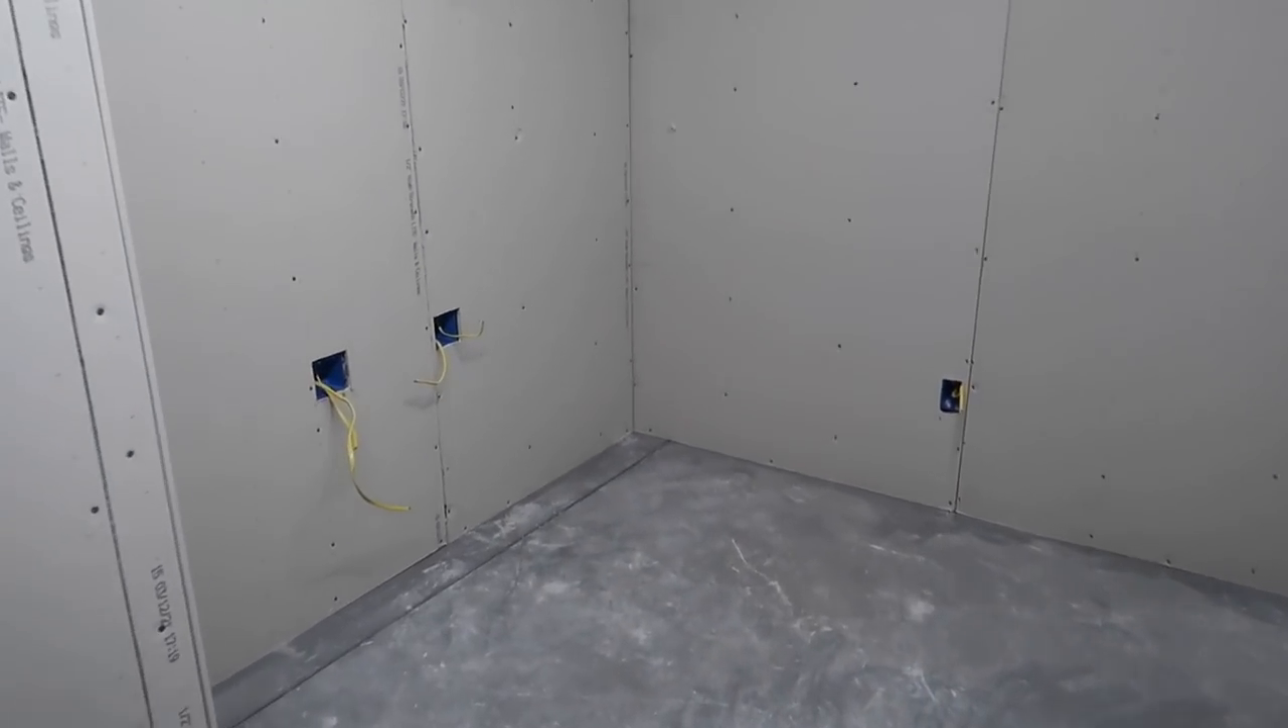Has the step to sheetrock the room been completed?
Yes.